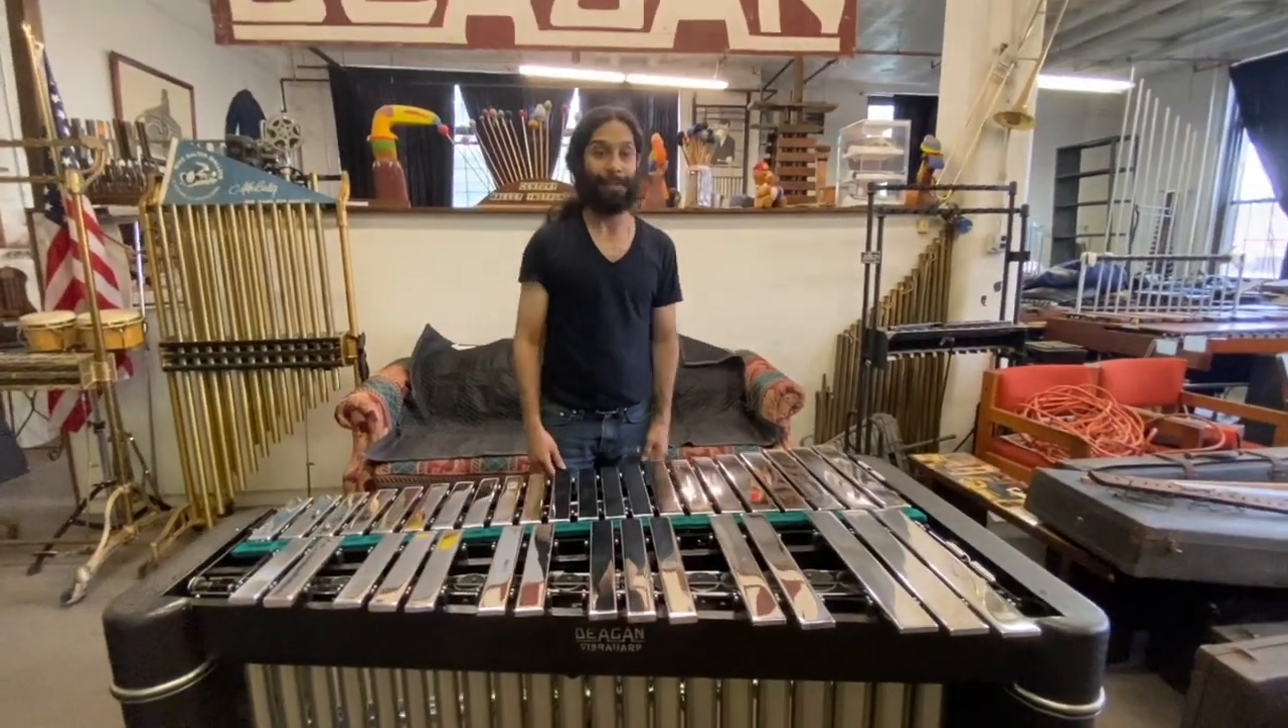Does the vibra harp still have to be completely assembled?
No.